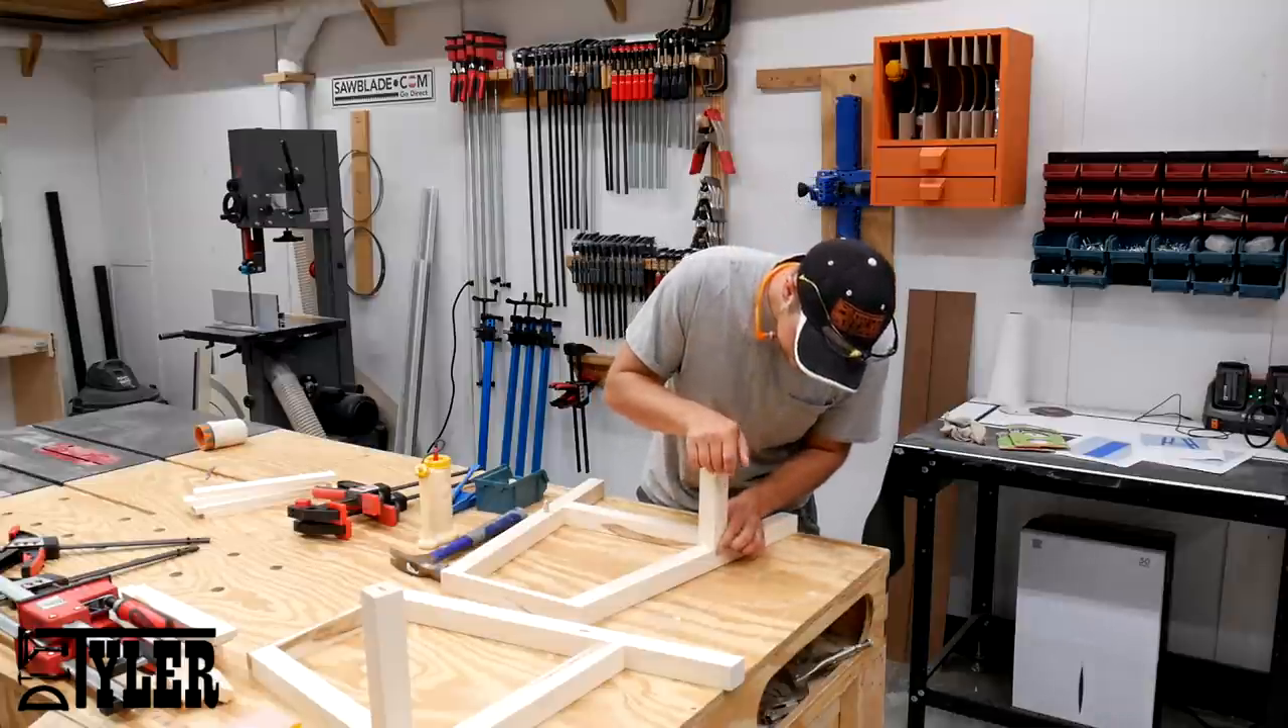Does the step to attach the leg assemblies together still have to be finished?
Yes.